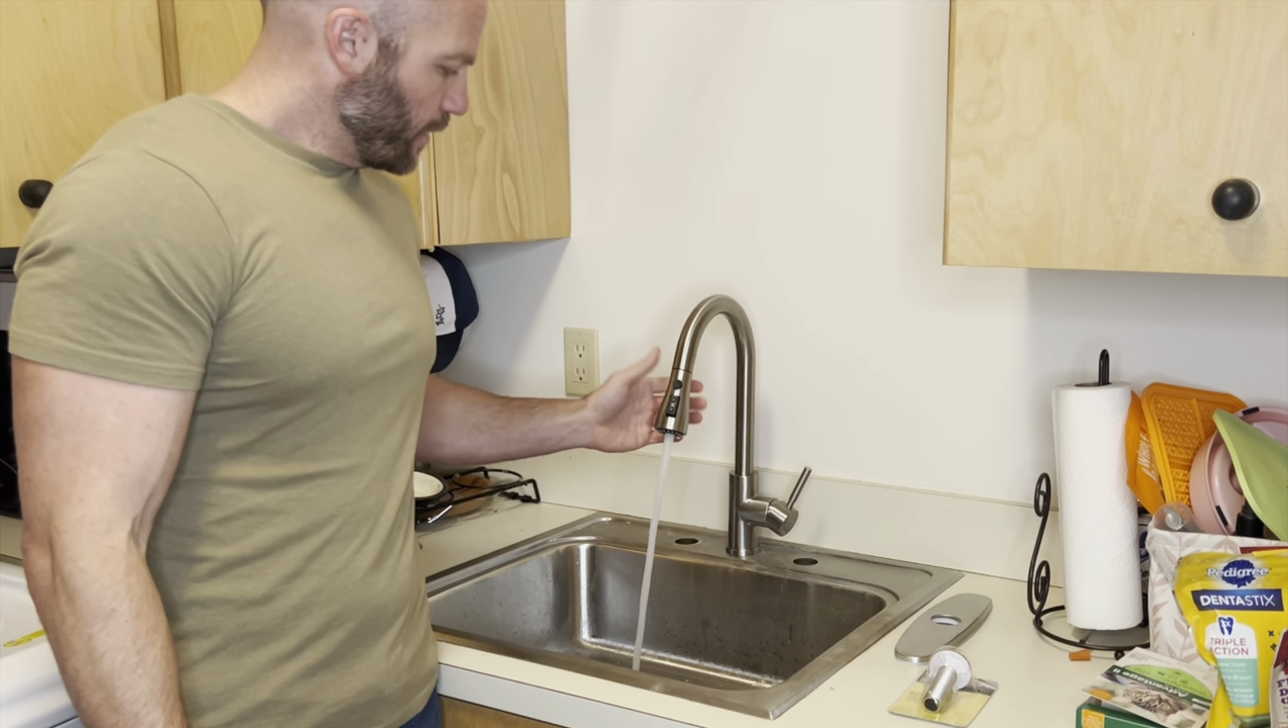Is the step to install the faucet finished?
Yes.